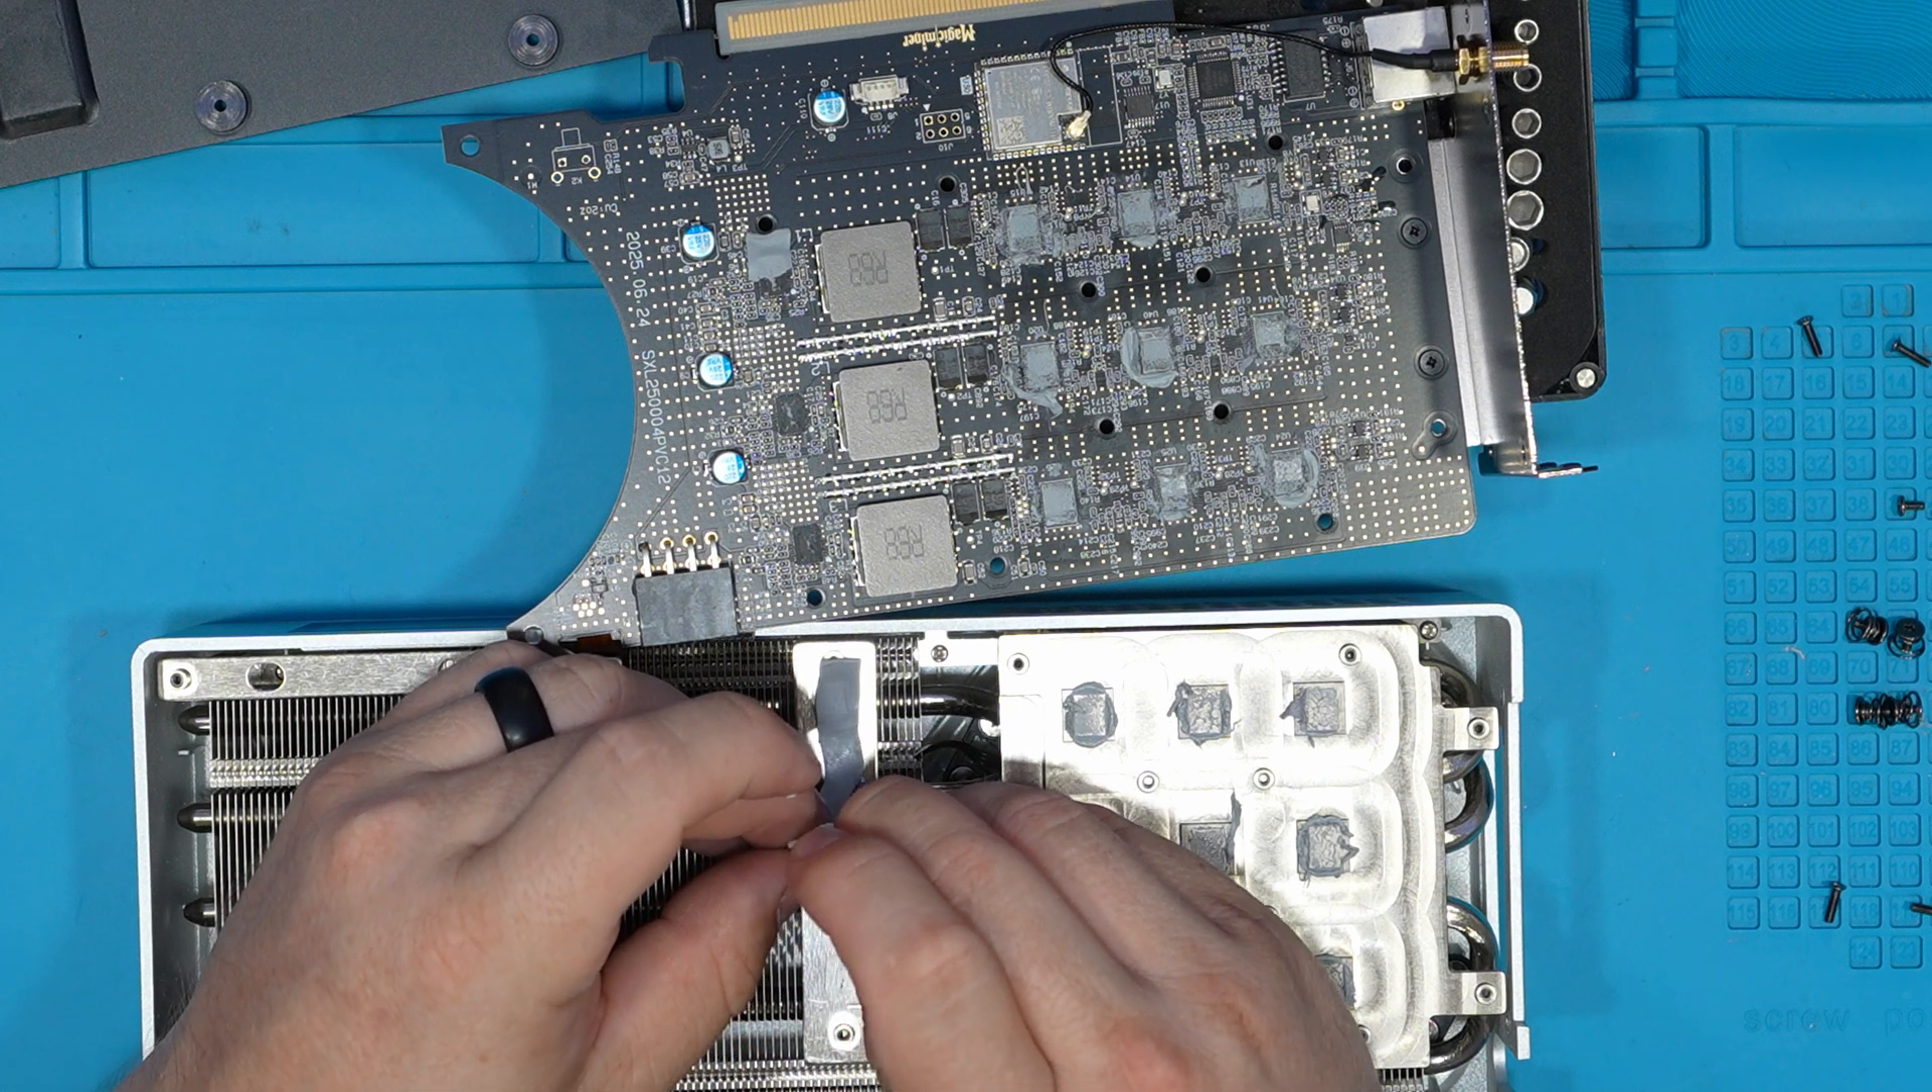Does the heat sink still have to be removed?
No.